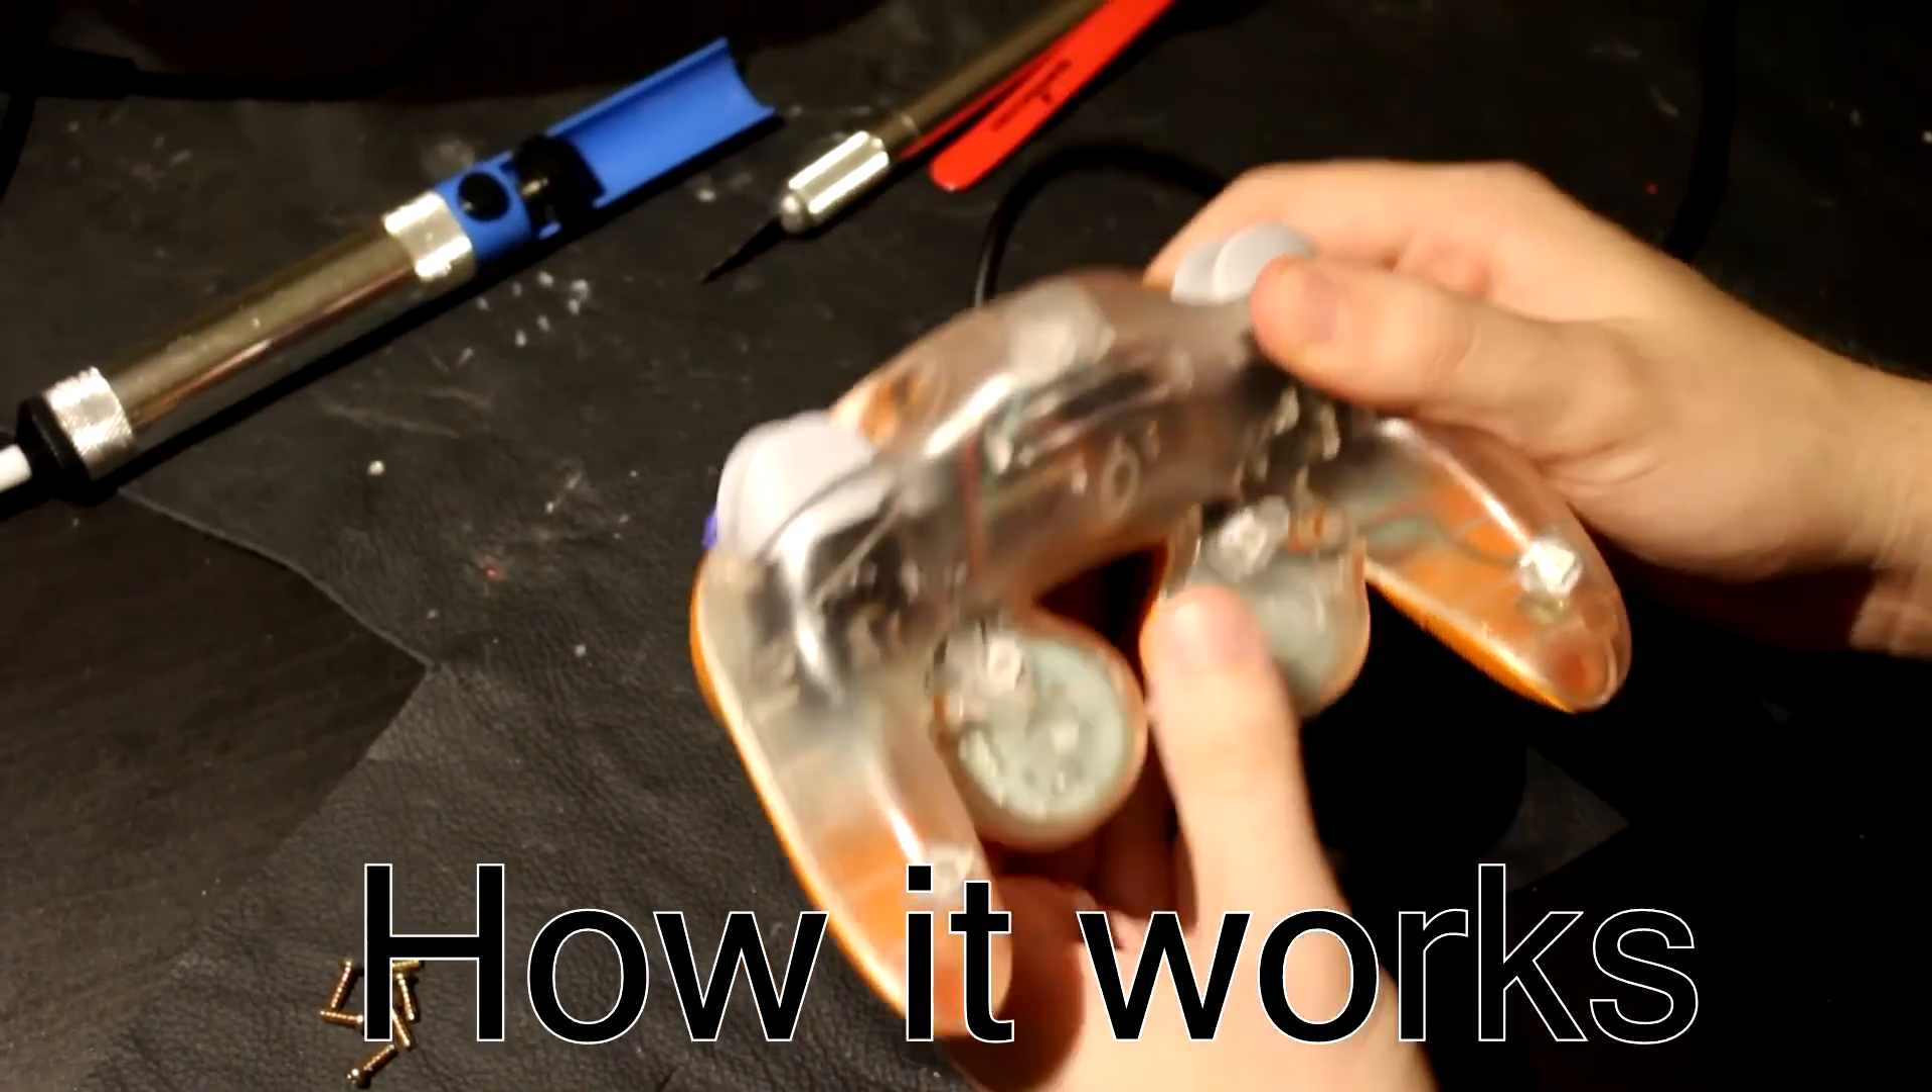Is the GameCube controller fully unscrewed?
Yes.